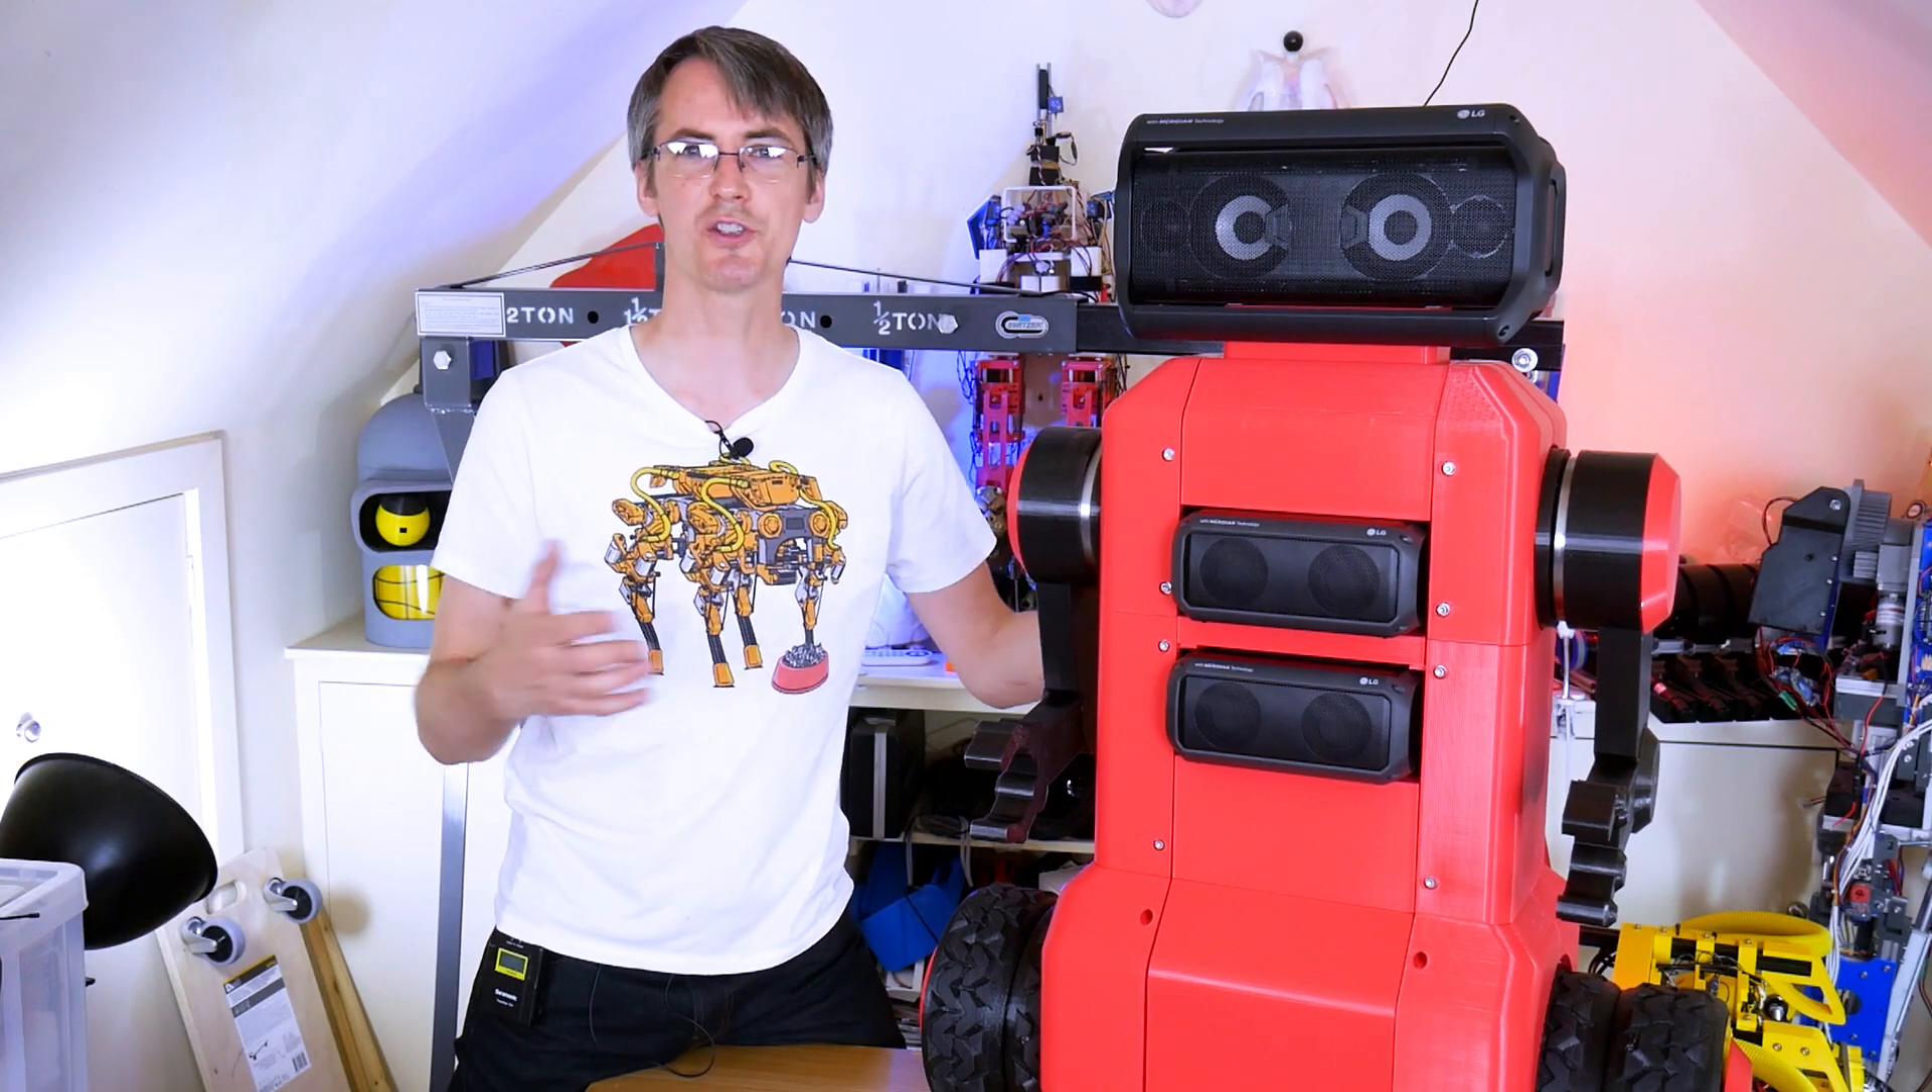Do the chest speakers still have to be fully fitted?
No.